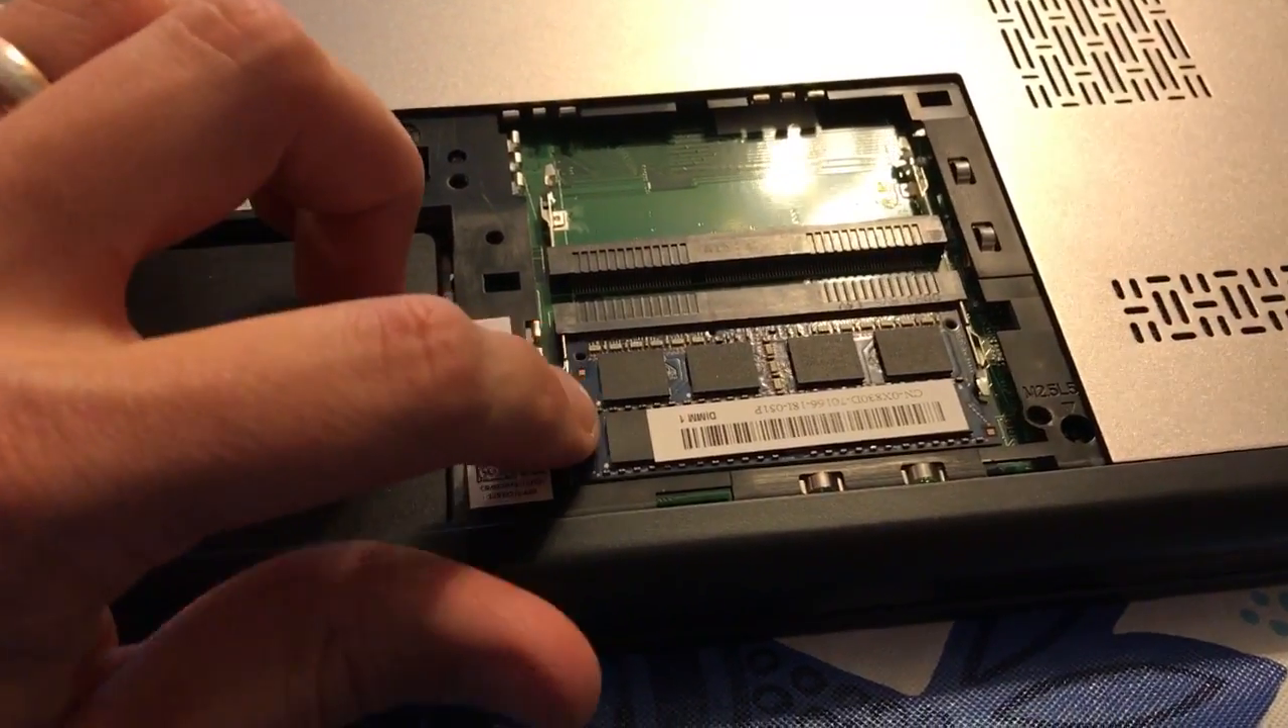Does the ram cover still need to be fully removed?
No.